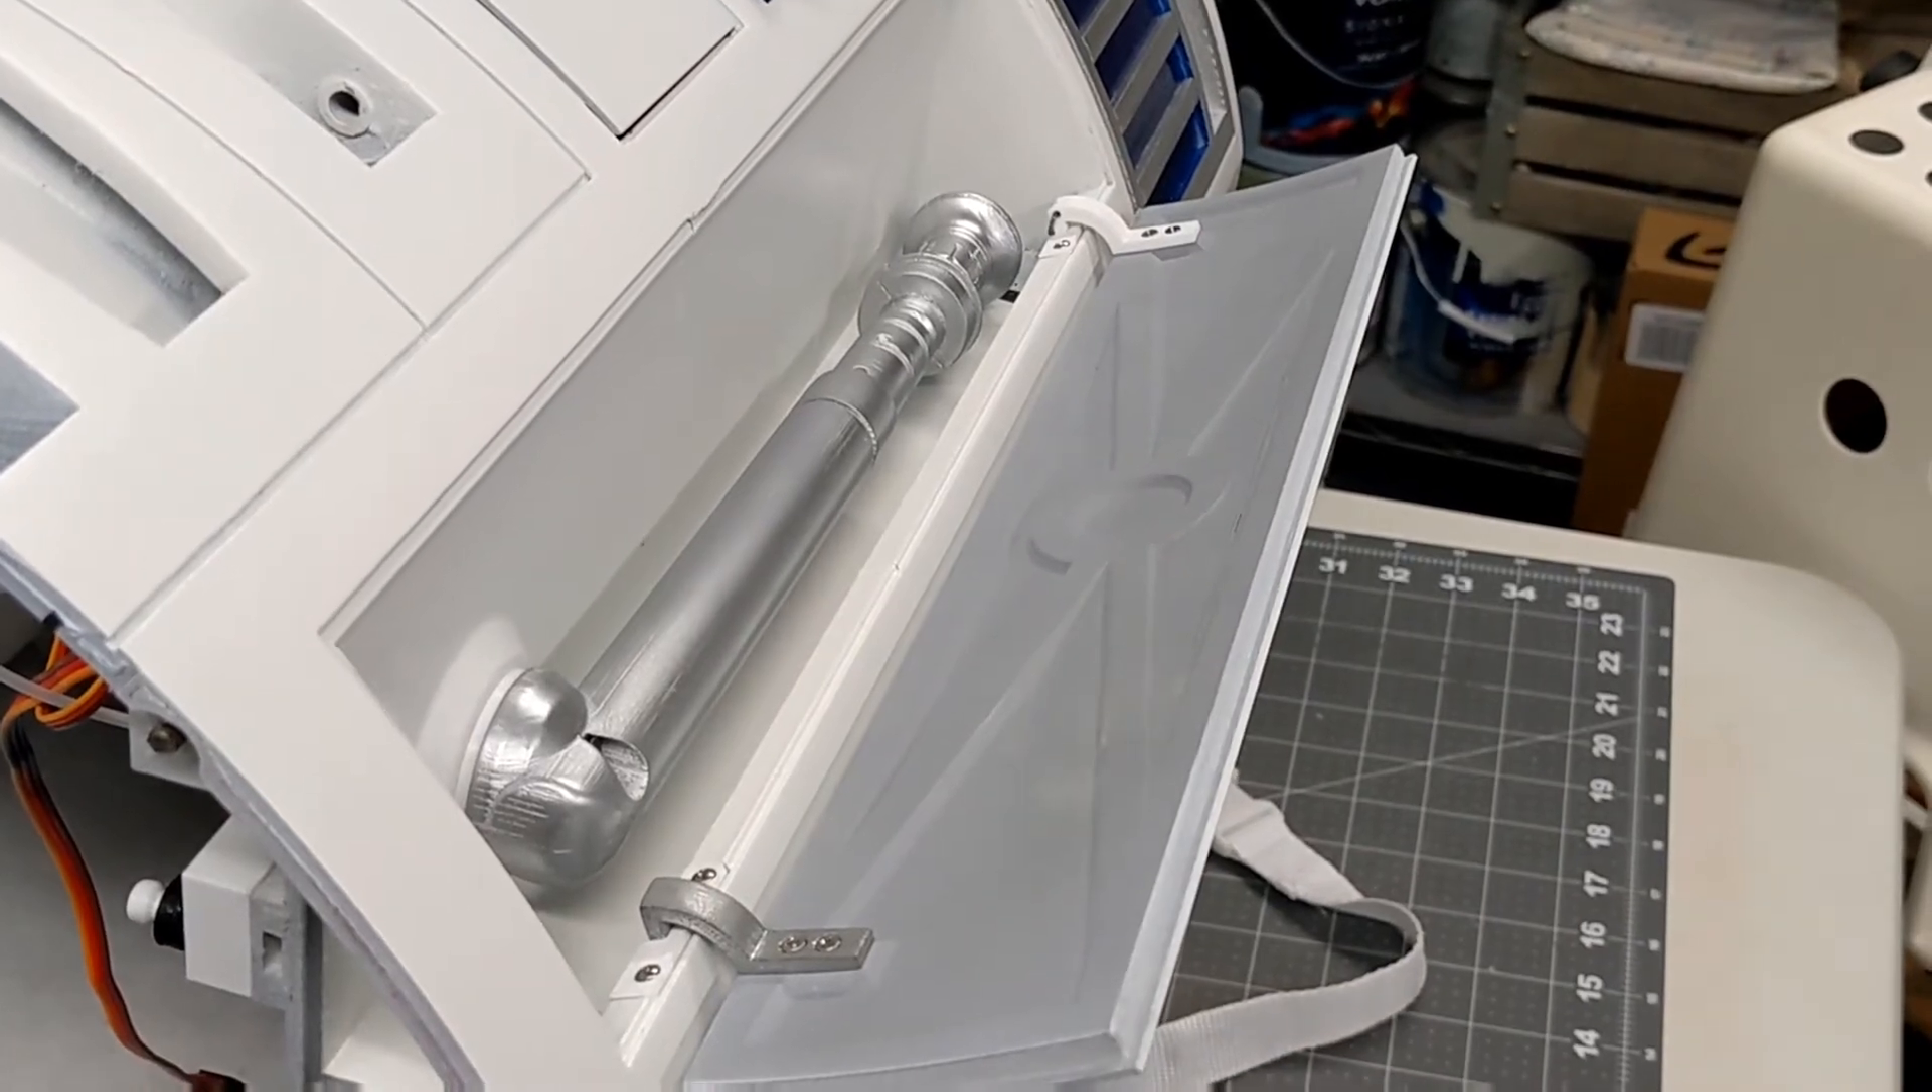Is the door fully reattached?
Yes.